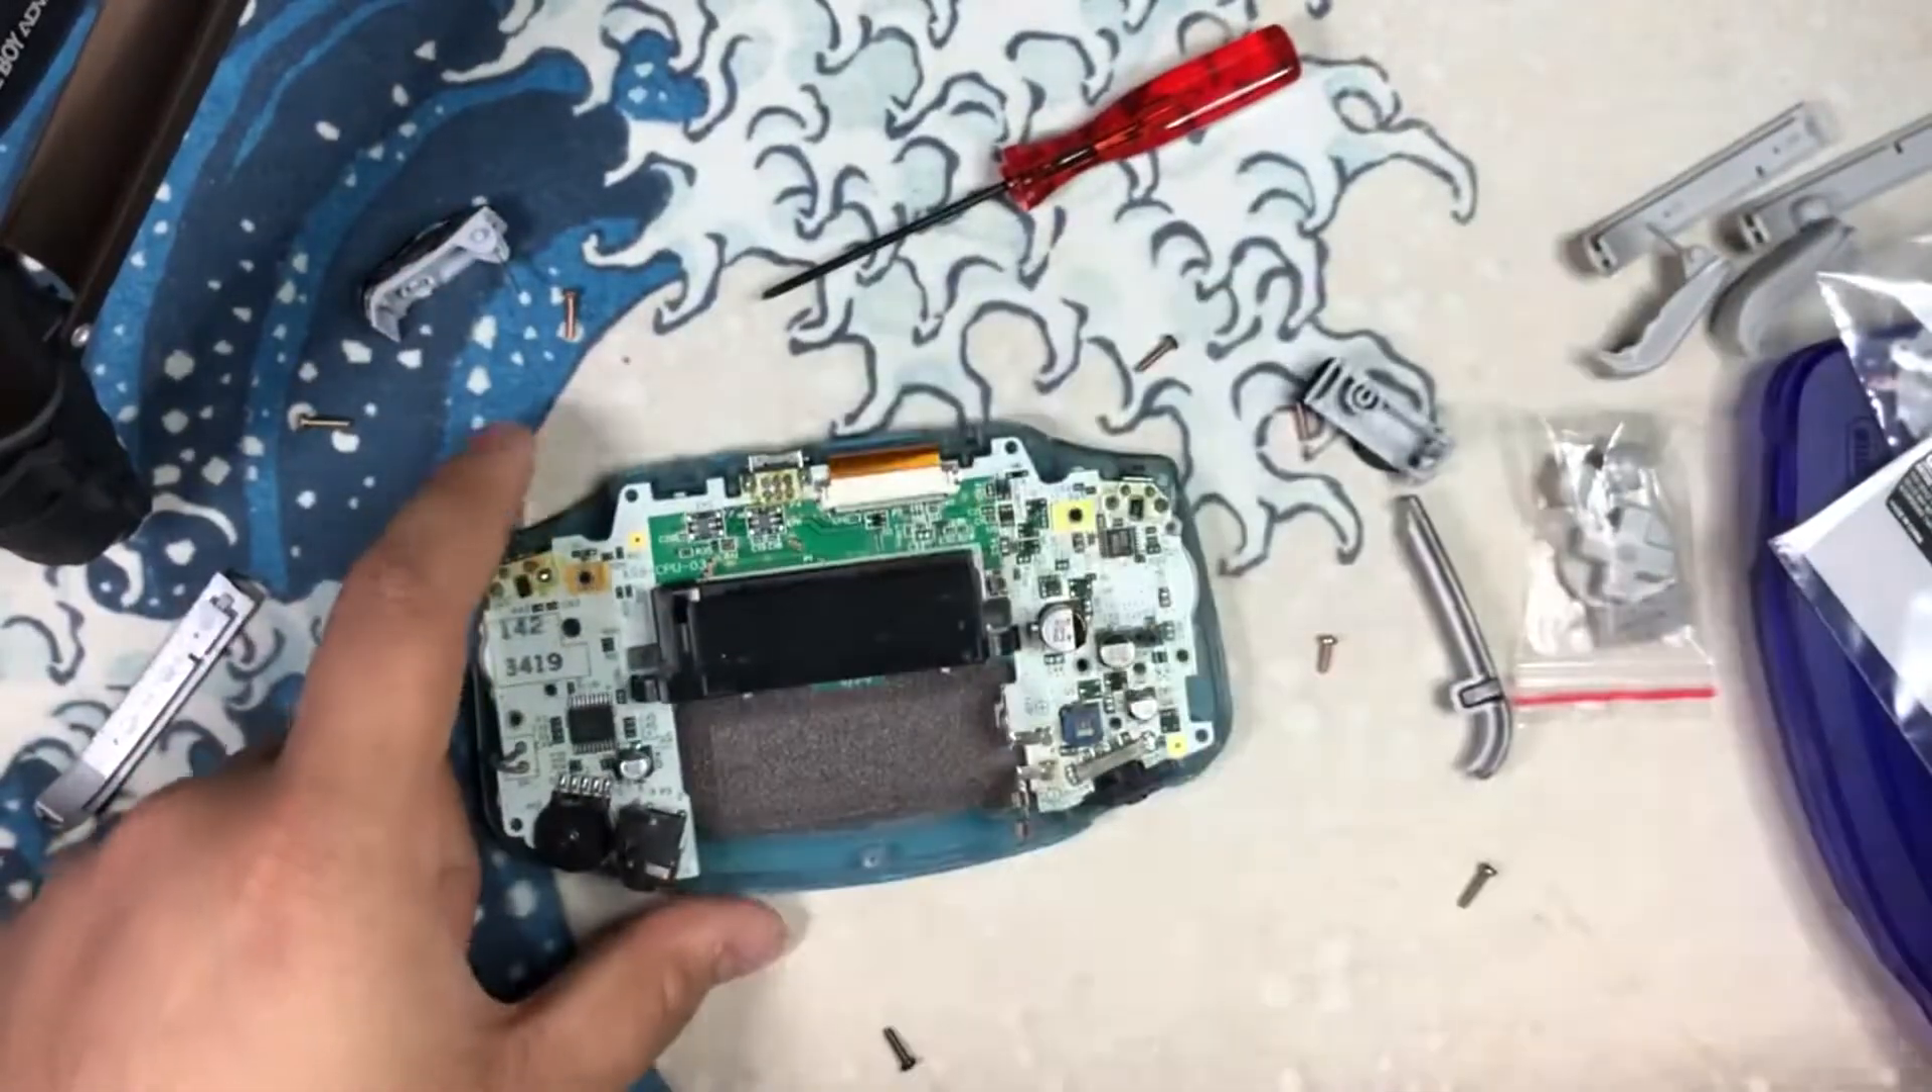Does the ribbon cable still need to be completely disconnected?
Yes.